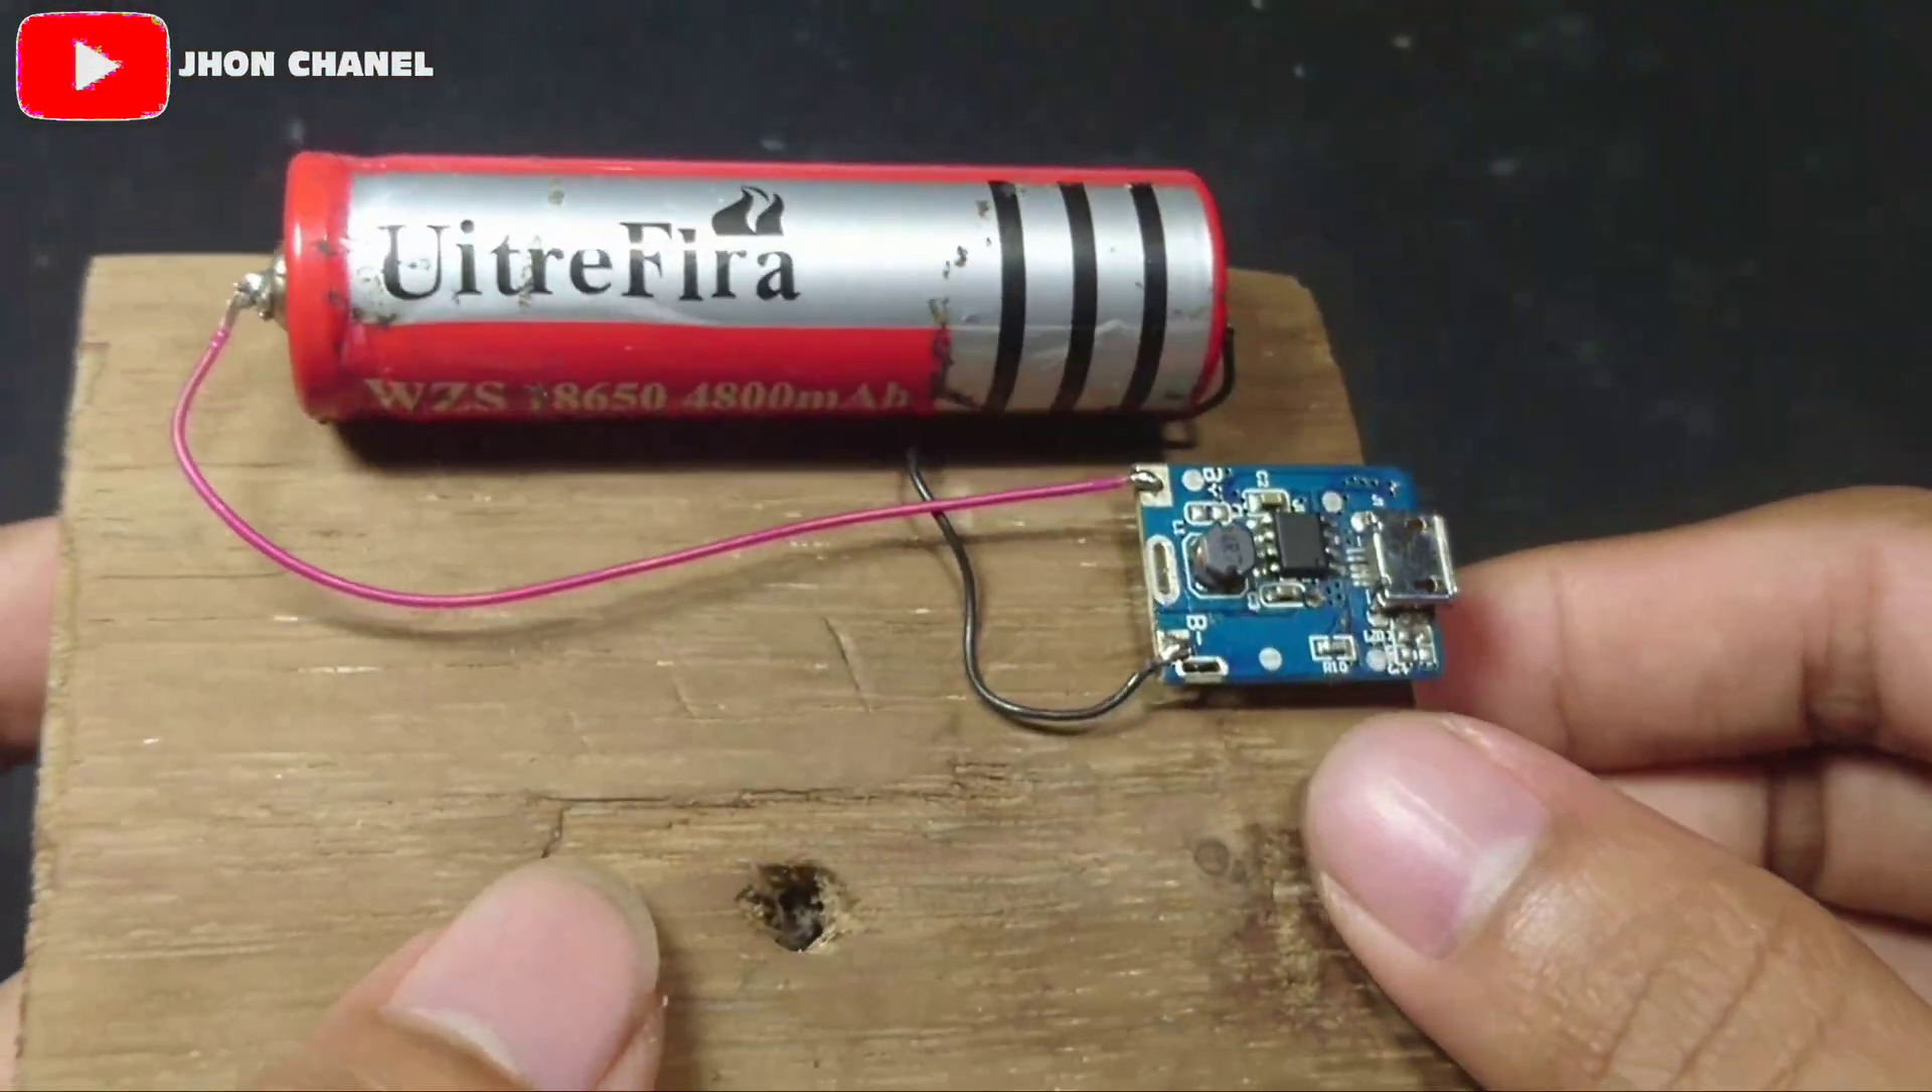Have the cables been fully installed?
Yes.